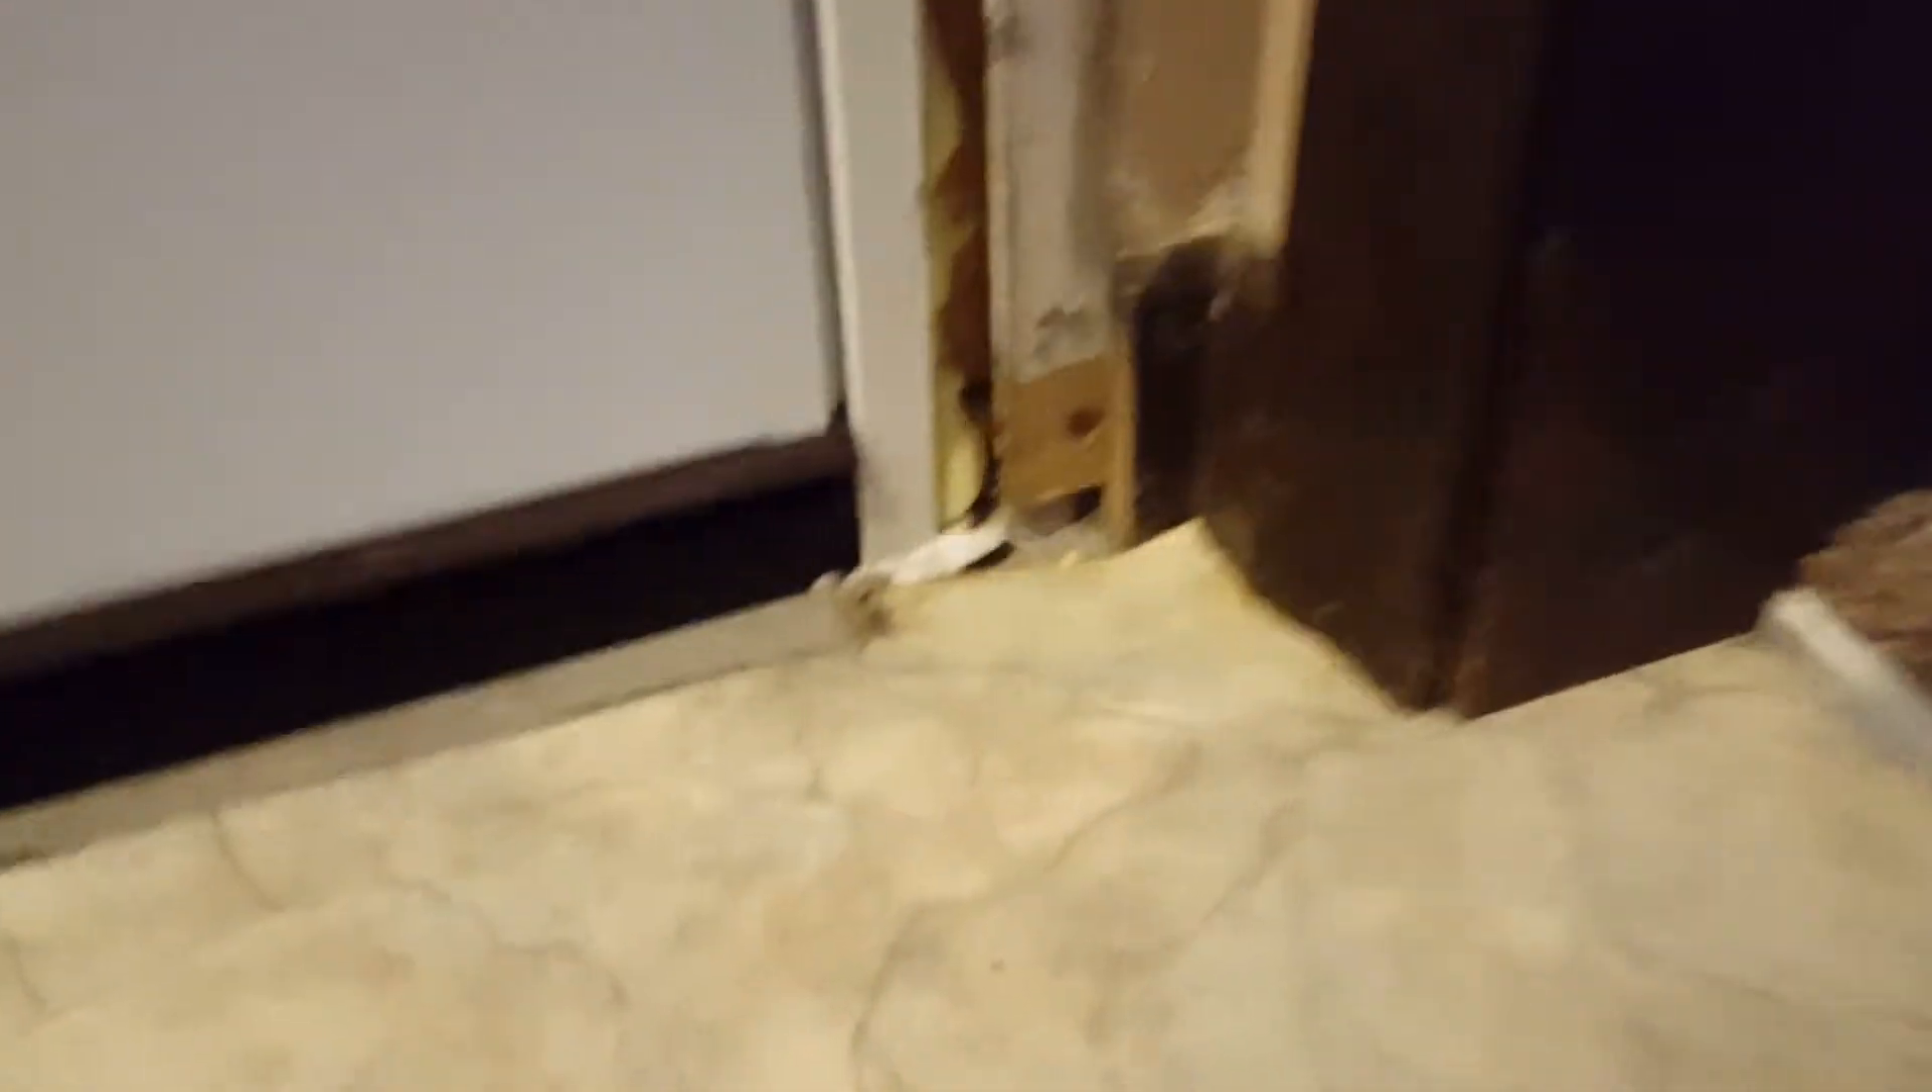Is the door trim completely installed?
No.